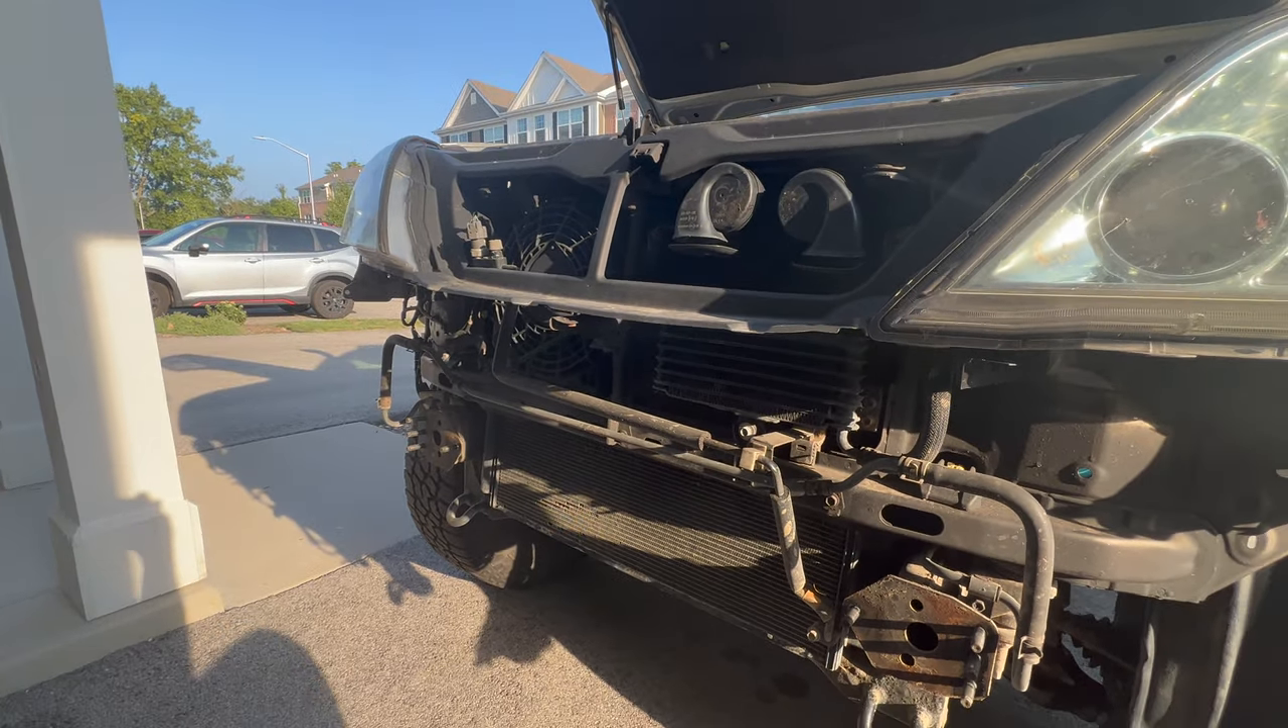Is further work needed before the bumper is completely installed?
Yes.